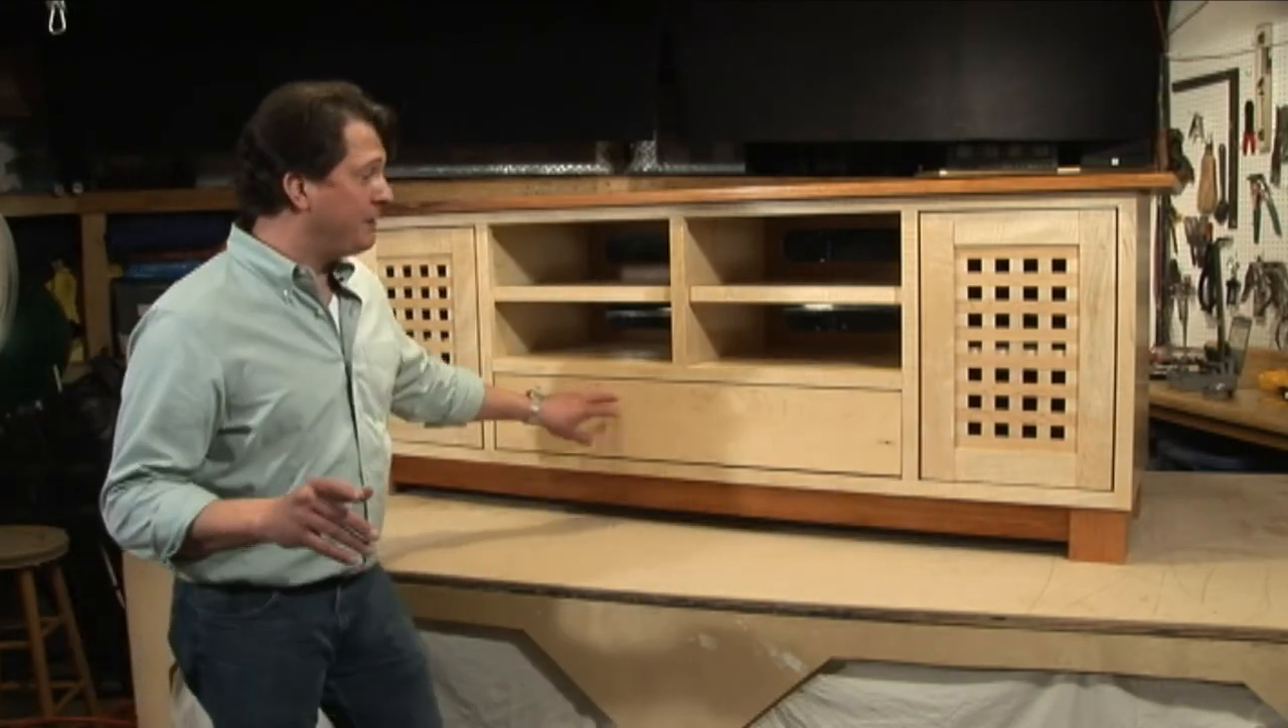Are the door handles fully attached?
No.